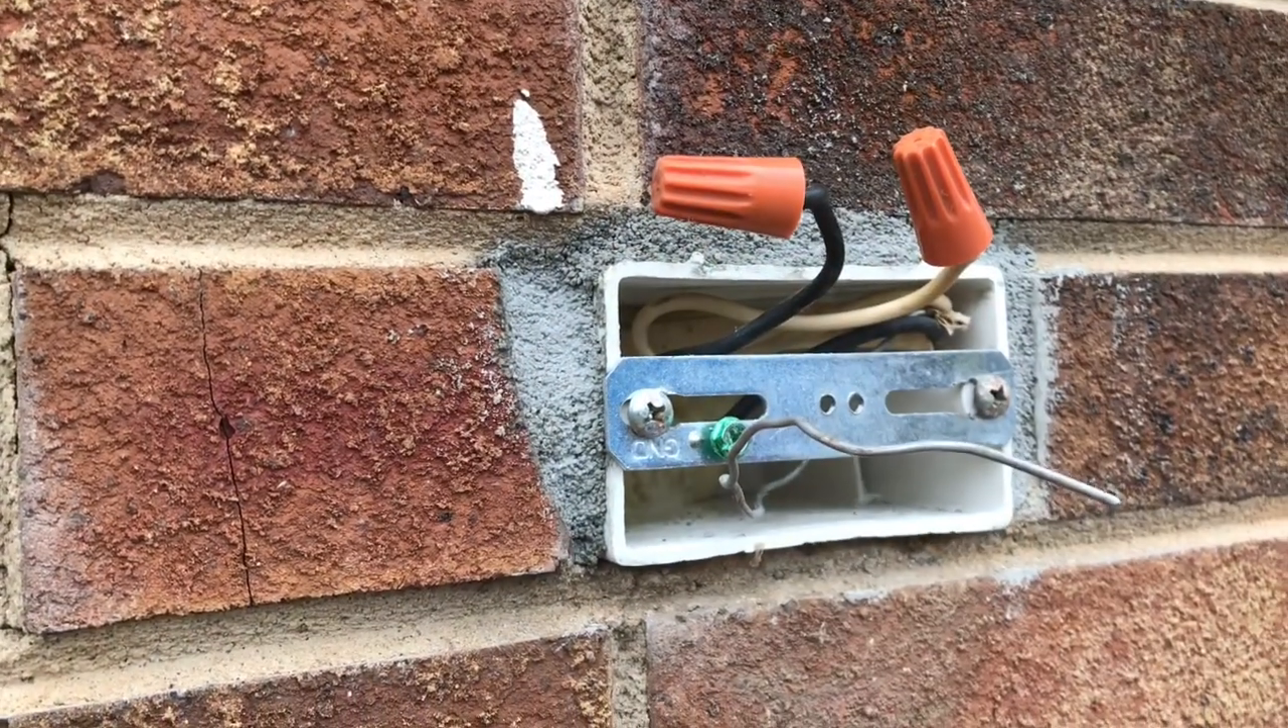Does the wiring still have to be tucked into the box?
Yes.